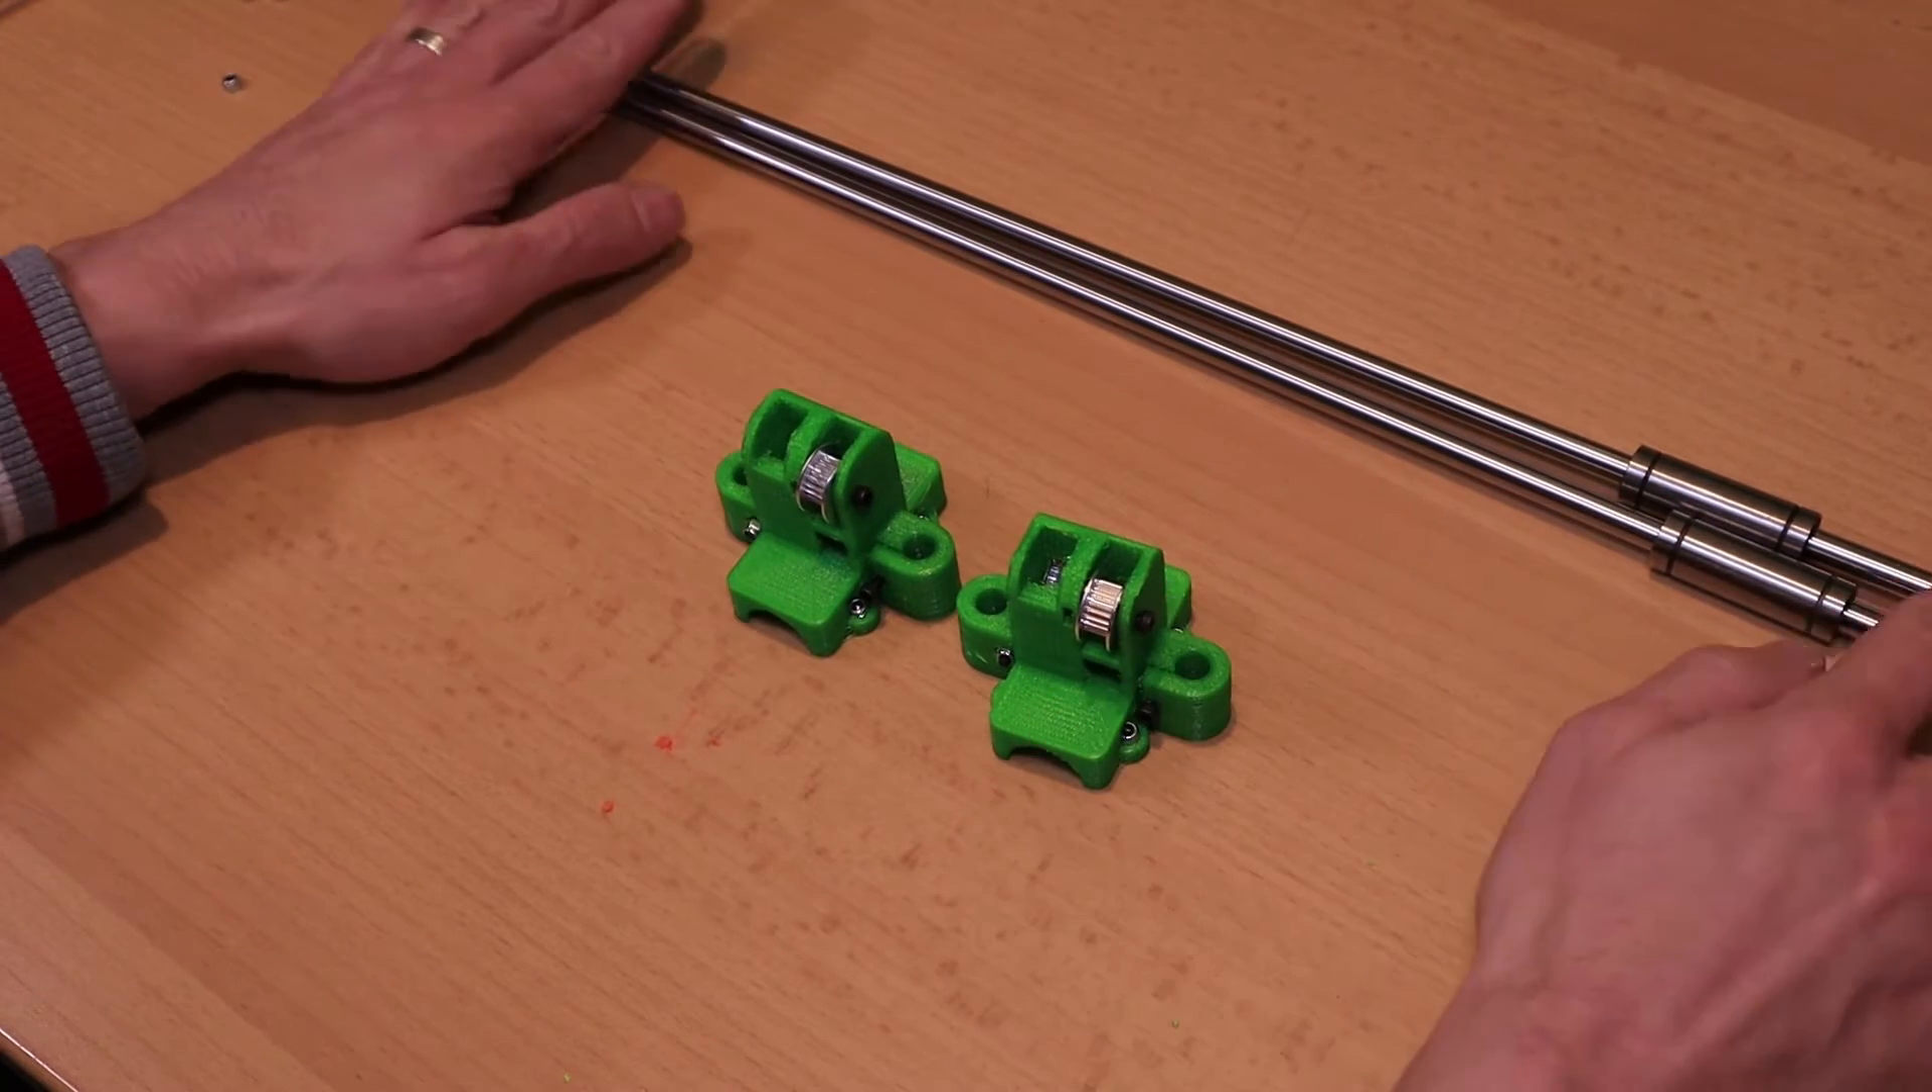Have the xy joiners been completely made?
Yes.